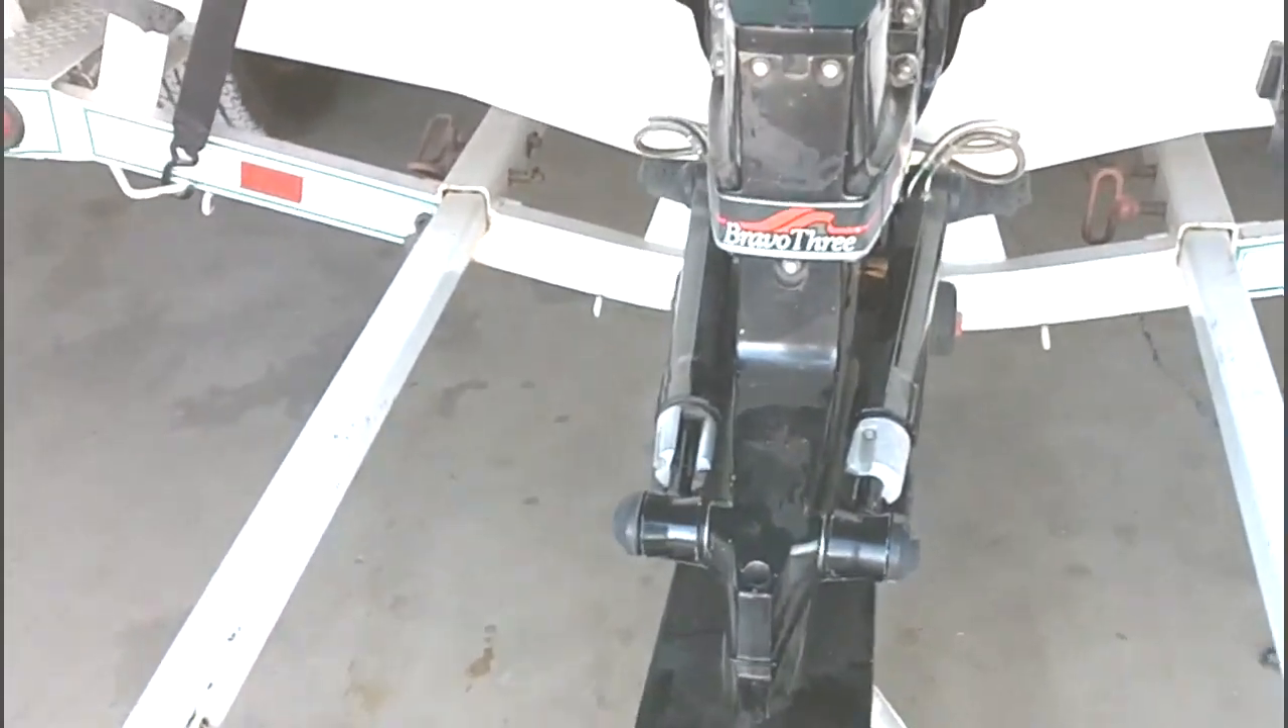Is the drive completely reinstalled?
Yes.